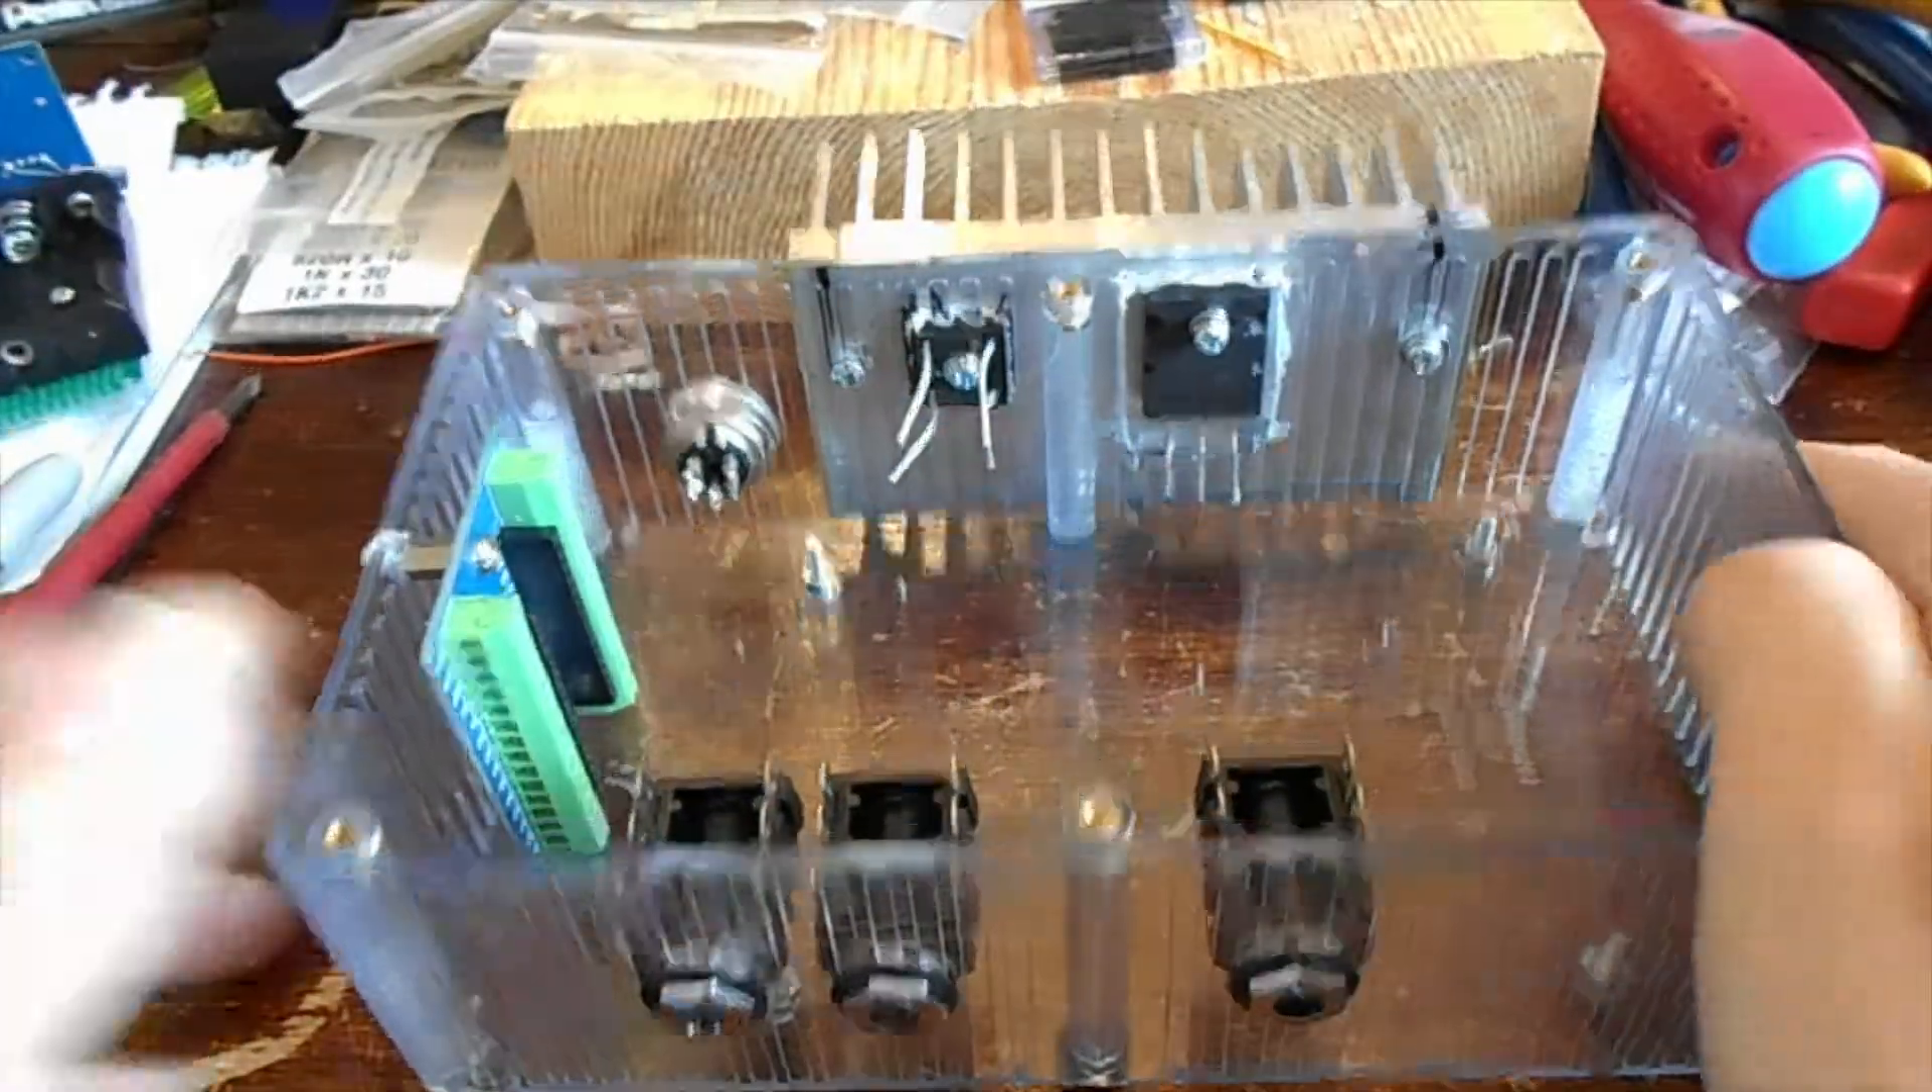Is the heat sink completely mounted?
Yes.